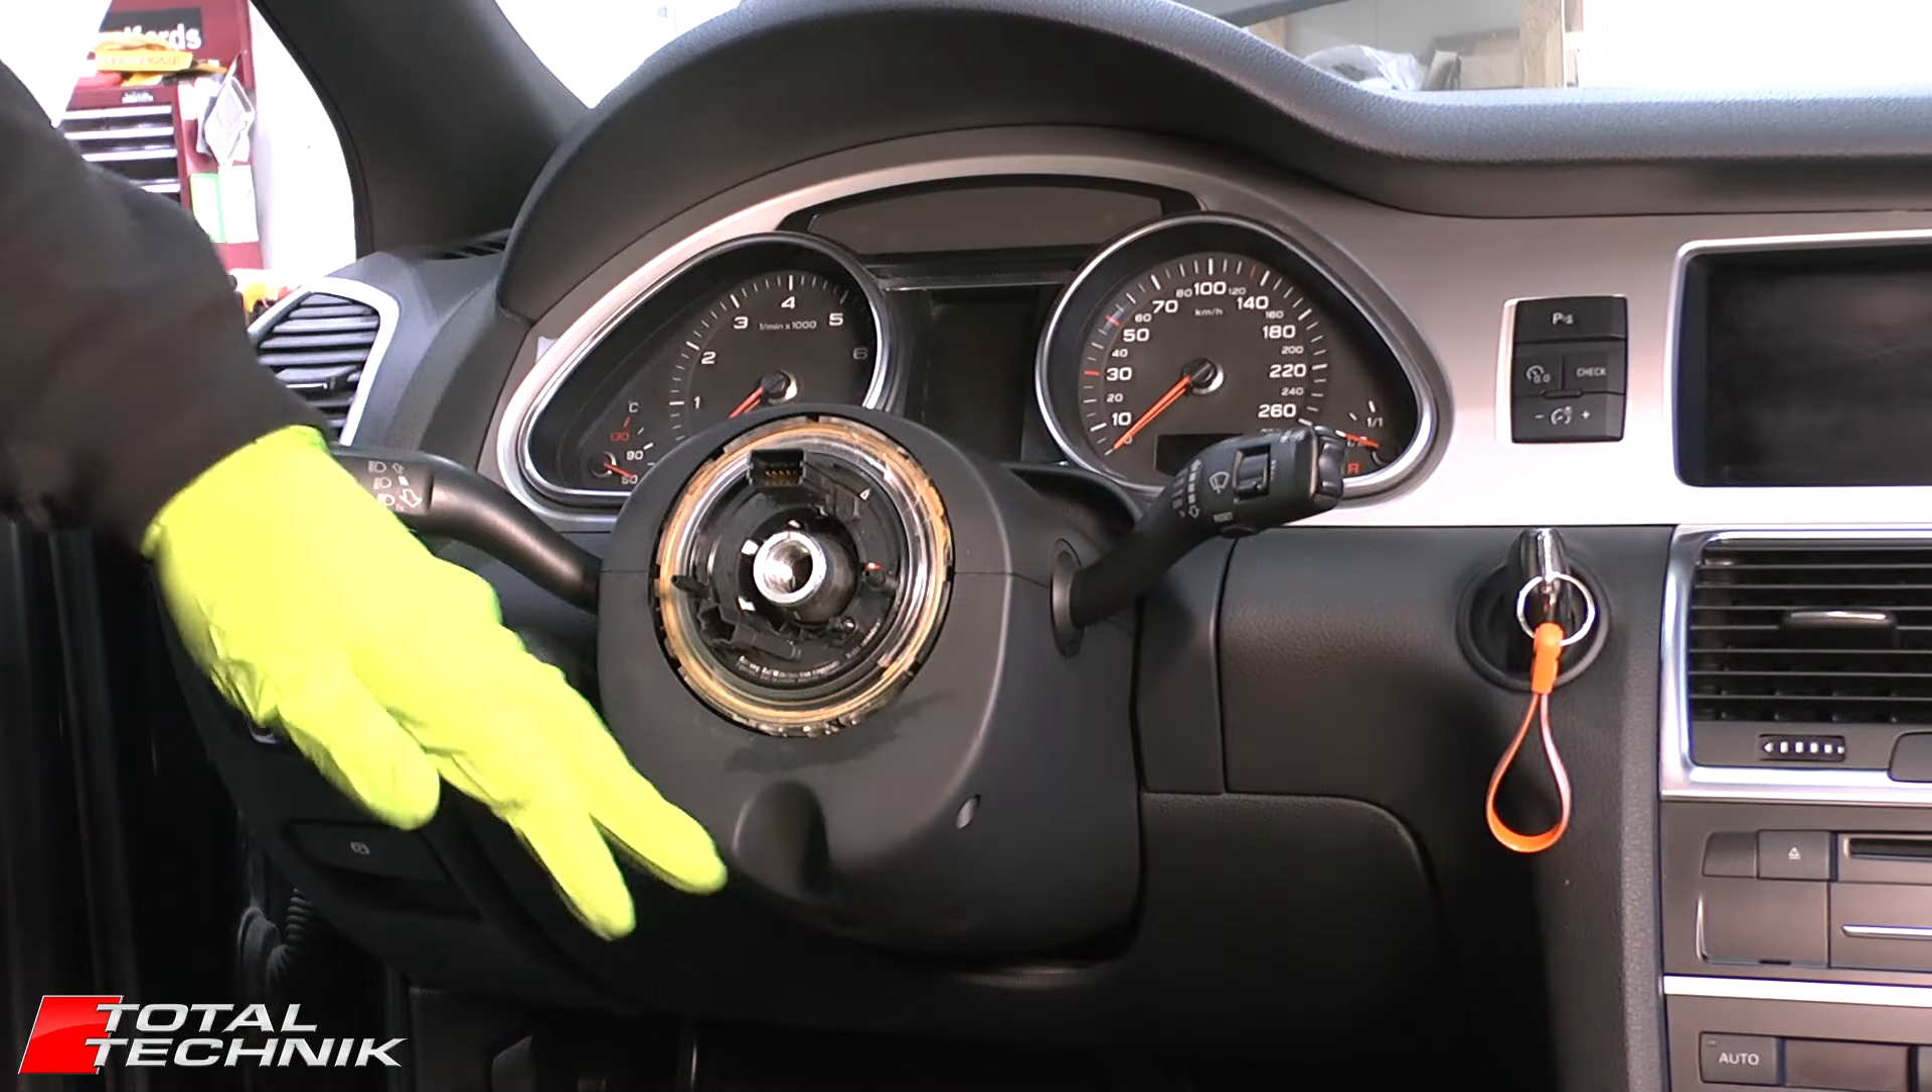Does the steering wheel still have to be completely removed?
No.